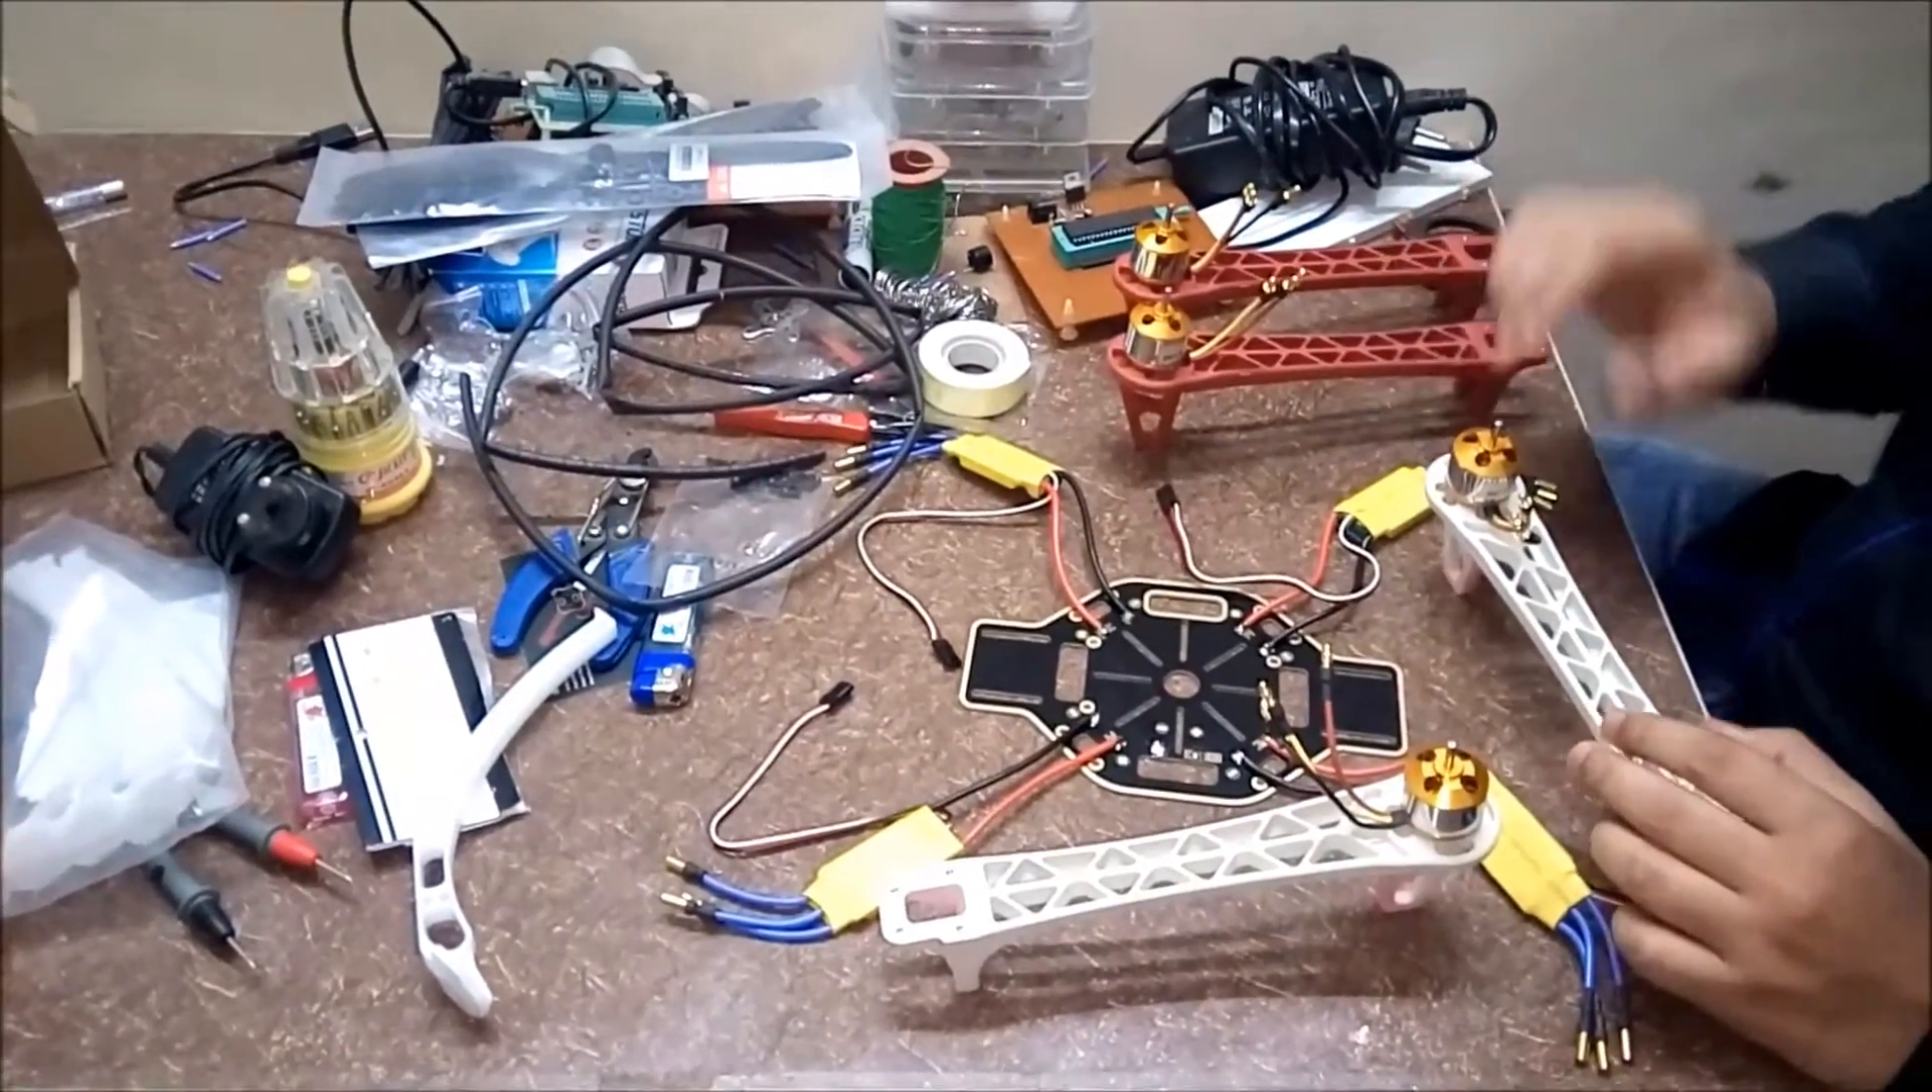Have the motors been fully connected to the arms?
Yes.